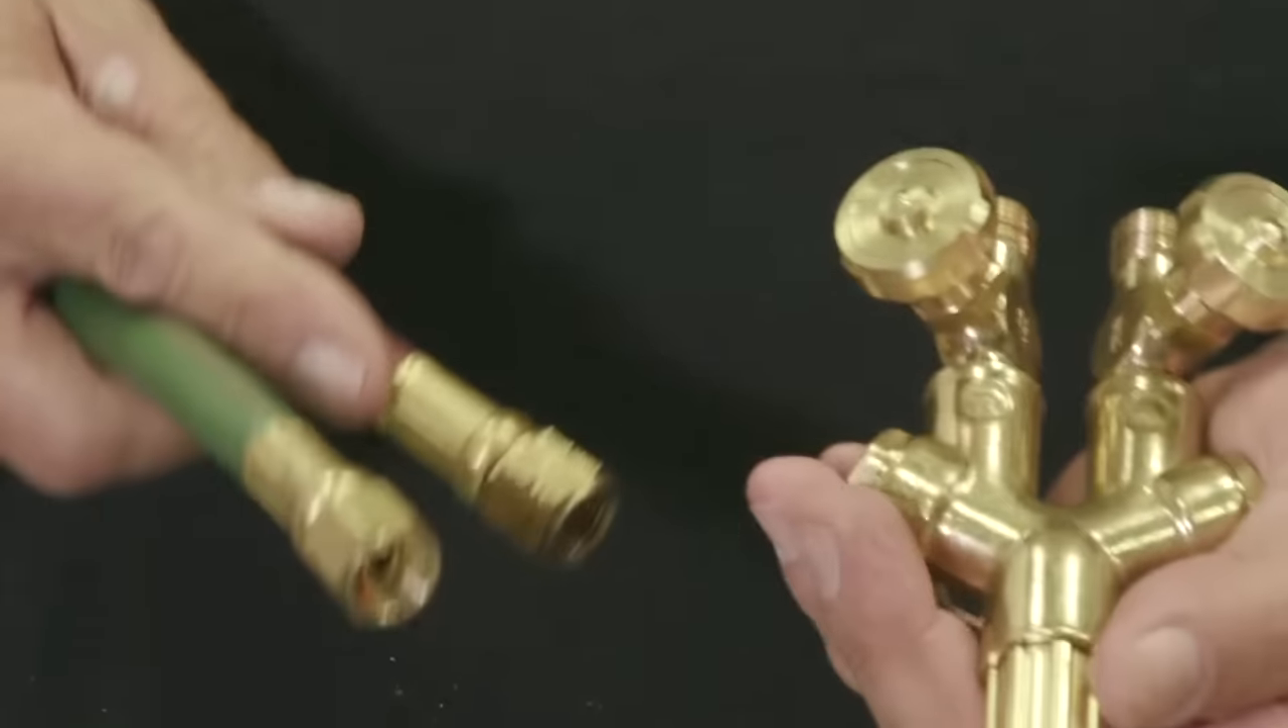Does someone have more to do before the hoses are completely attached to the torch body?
Yes.